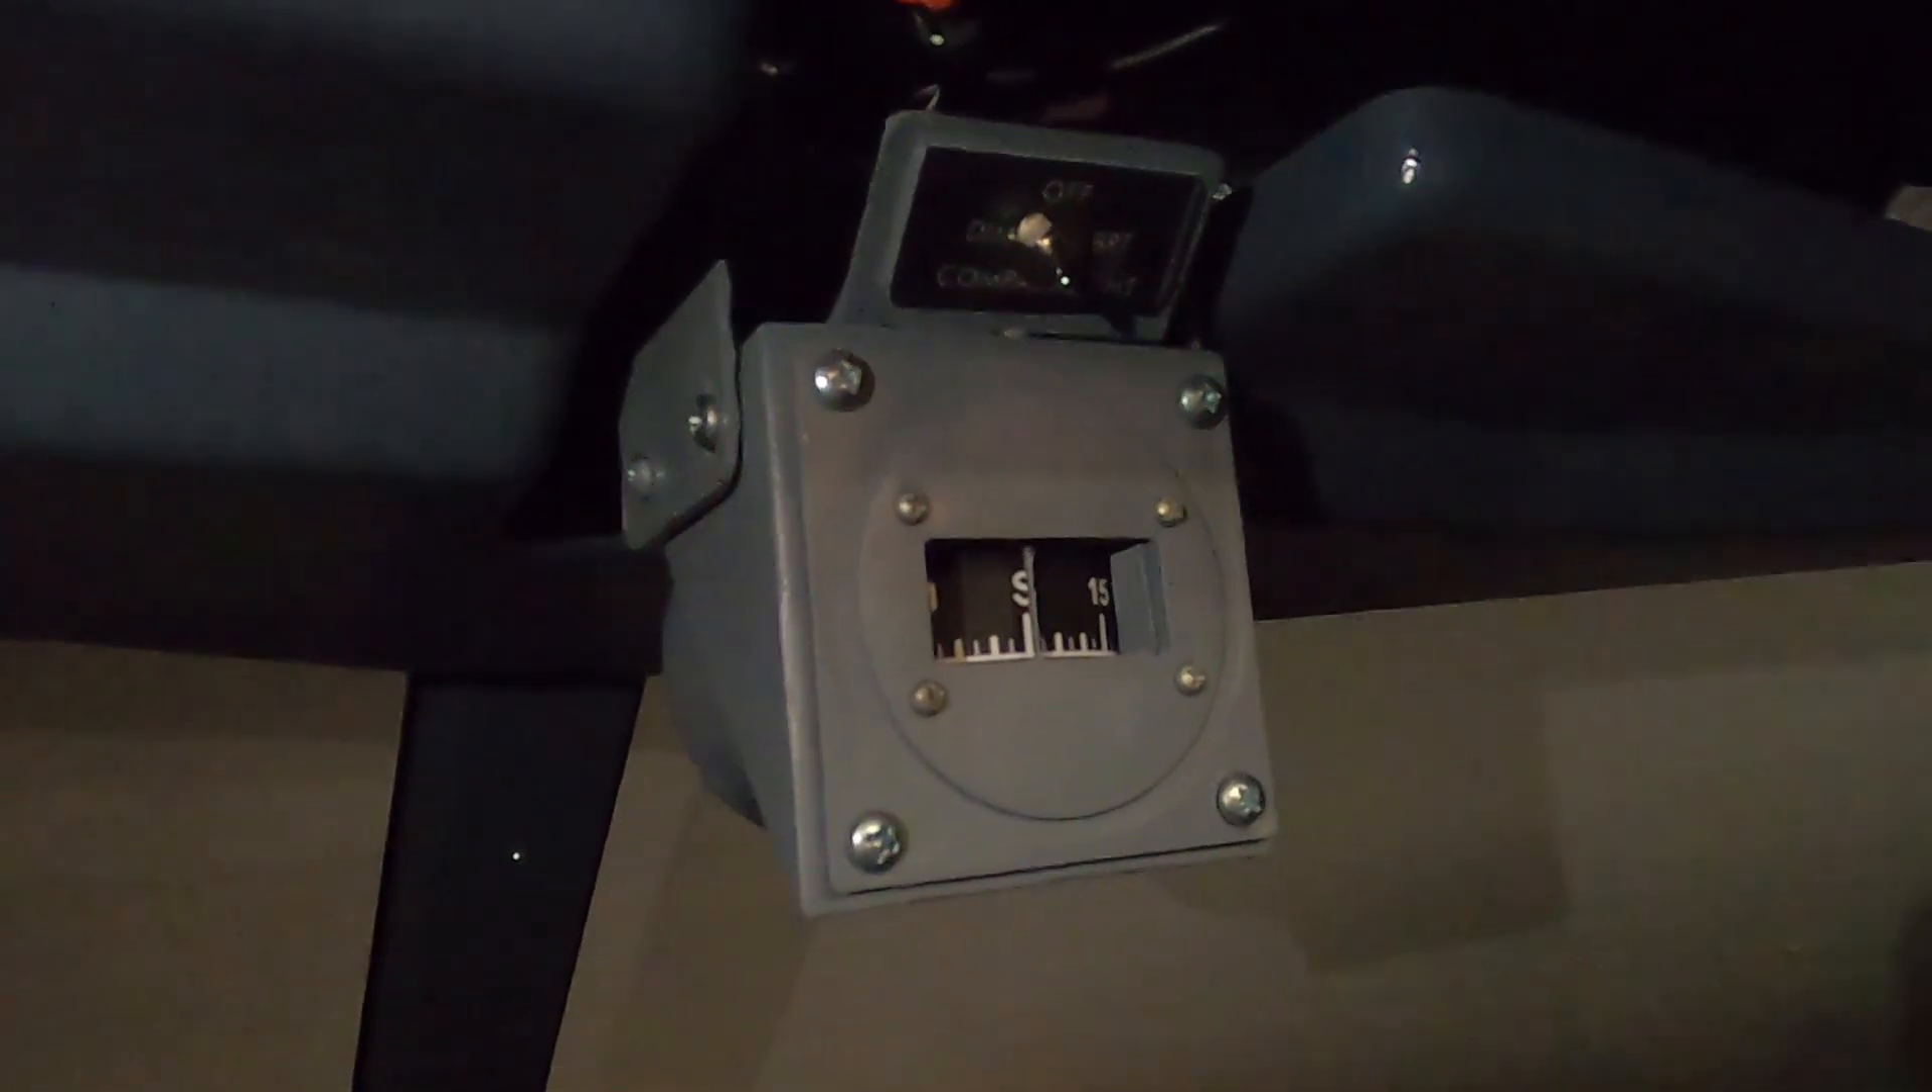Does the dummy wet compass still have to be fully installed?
No.